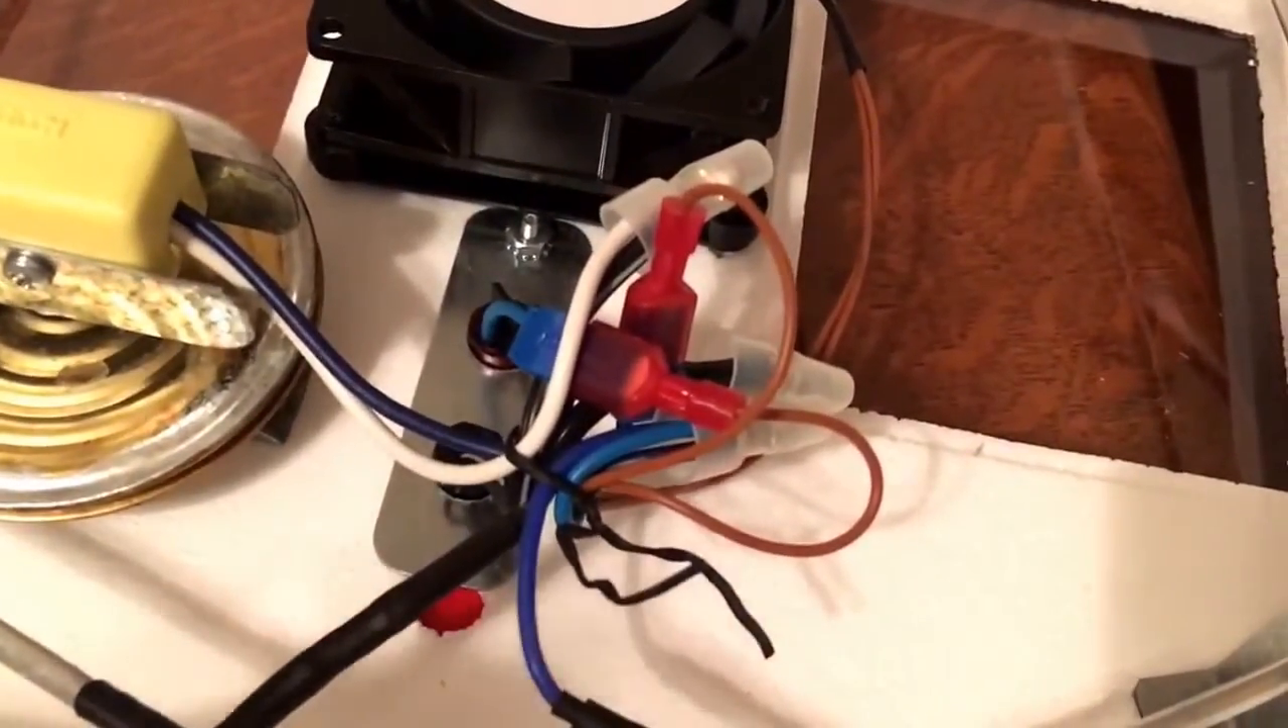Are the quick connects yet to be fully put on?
No.